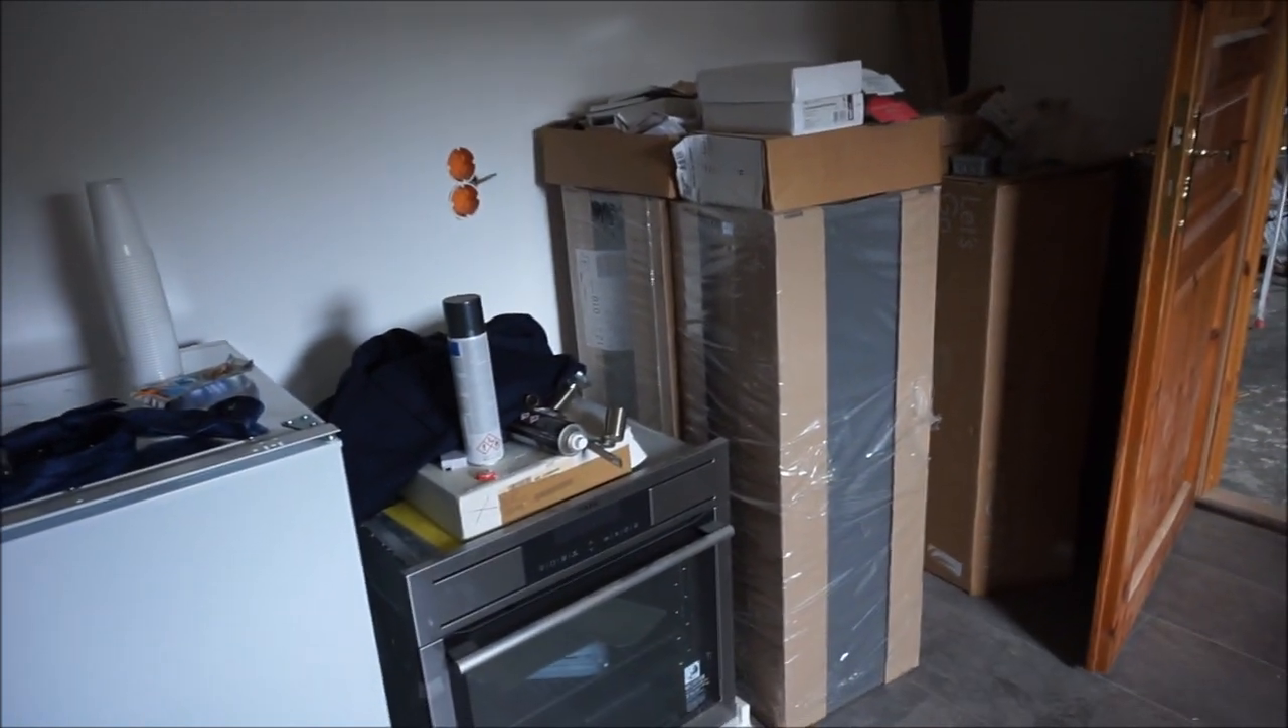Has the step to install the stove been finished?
No.